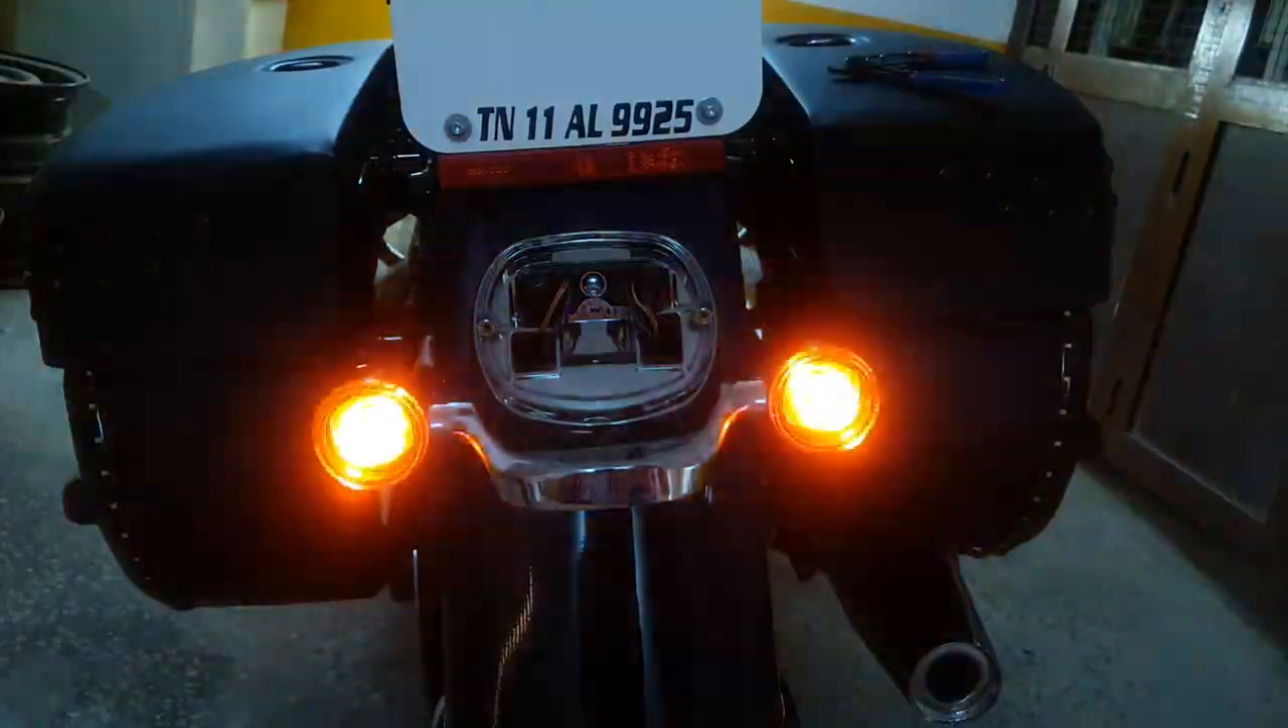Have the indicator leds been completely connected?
Yes.